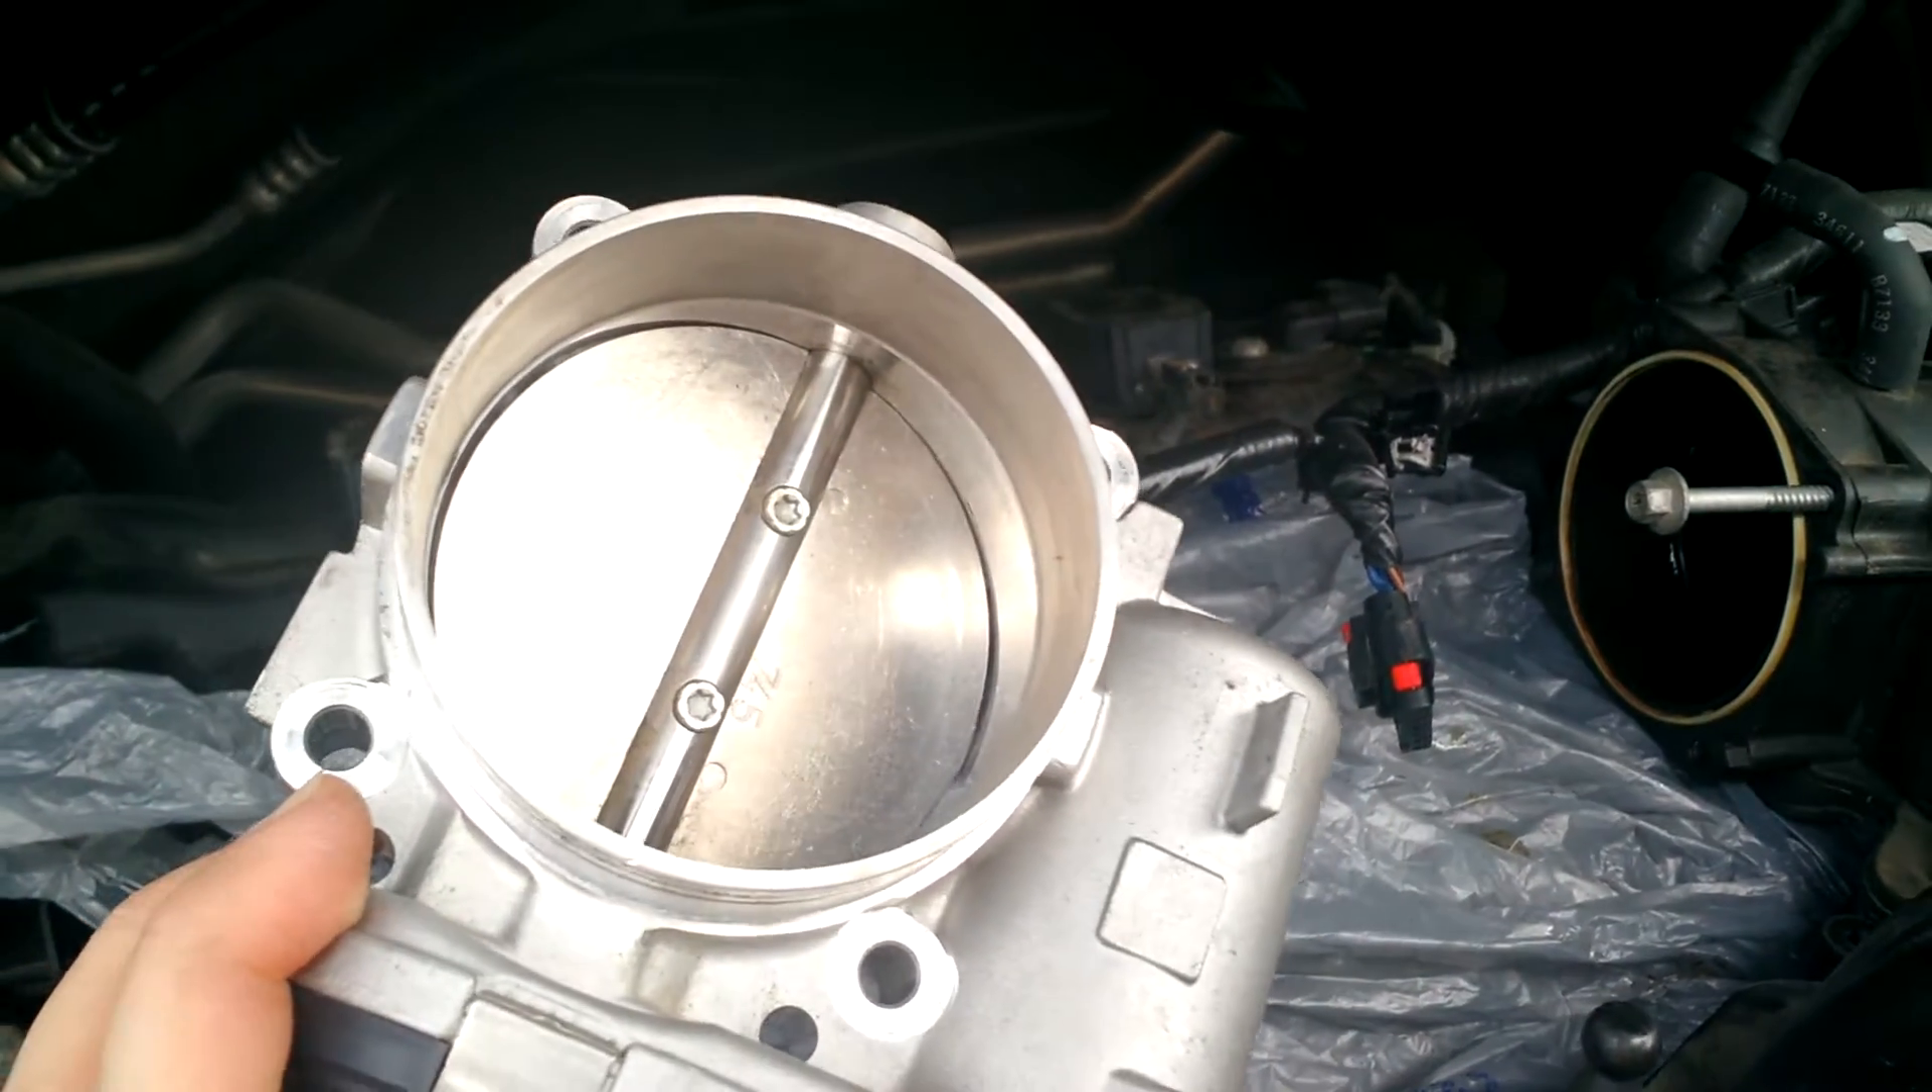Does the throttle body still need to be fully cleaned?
No.